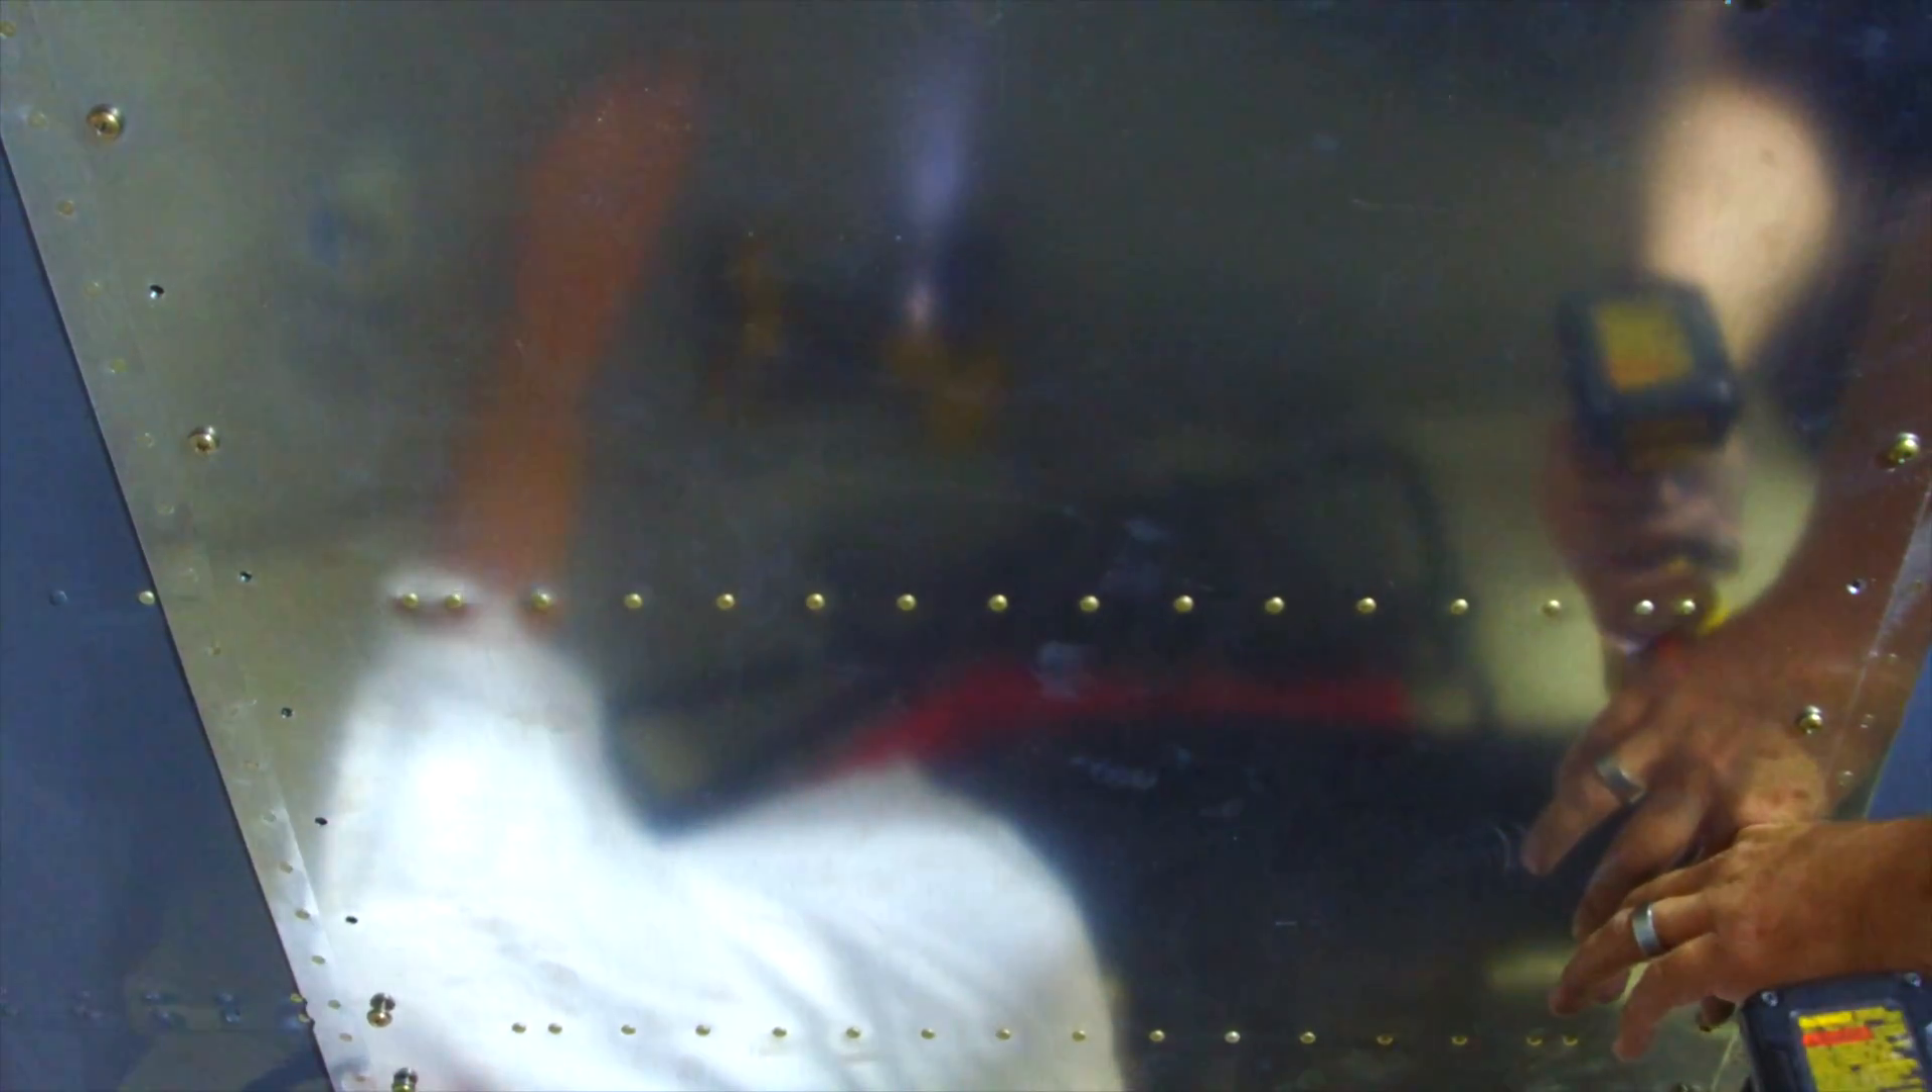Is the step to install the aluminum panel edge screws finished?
No.